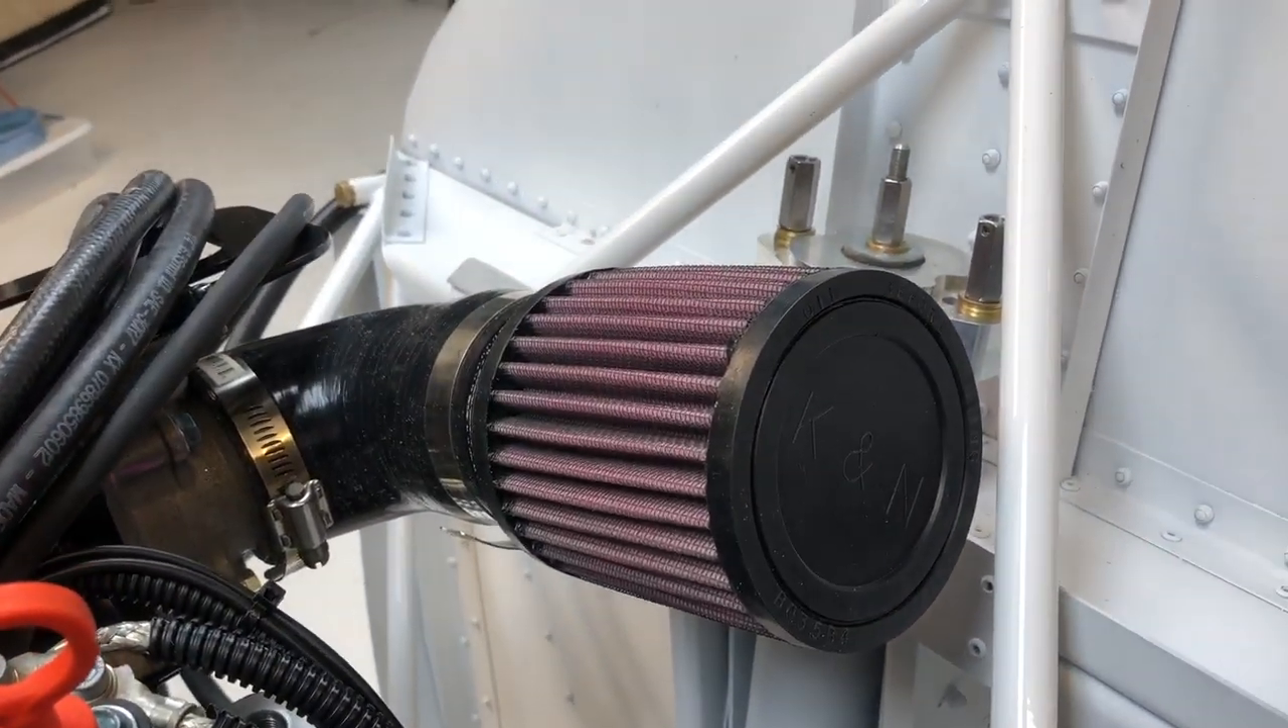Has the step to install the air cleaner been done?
Yes.